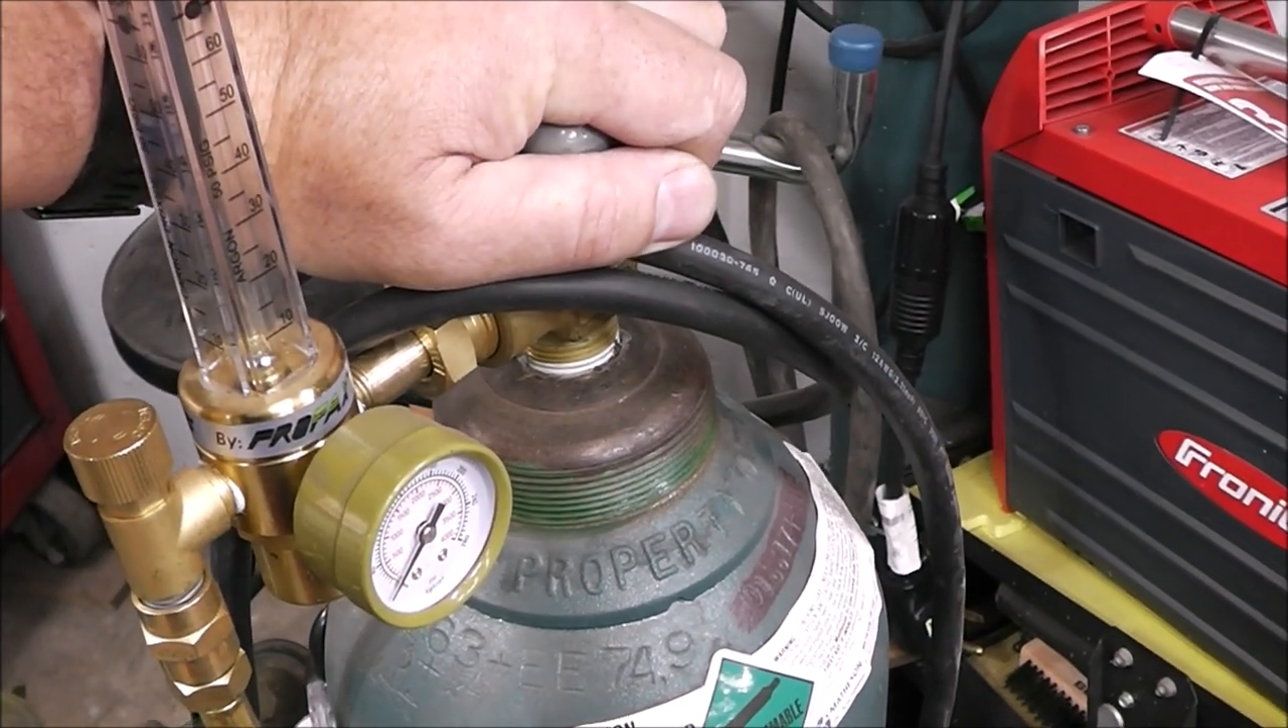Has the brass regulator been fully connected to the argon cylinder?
Yes.